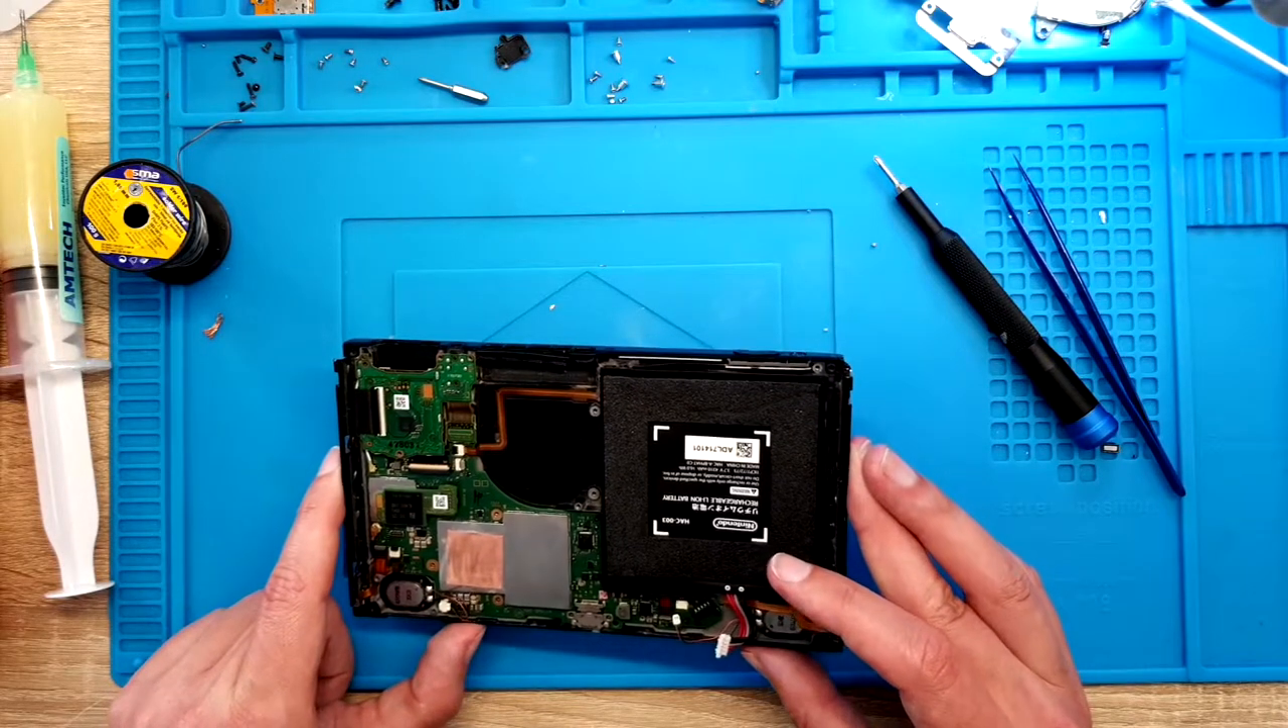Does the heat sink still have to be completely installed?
Yes.